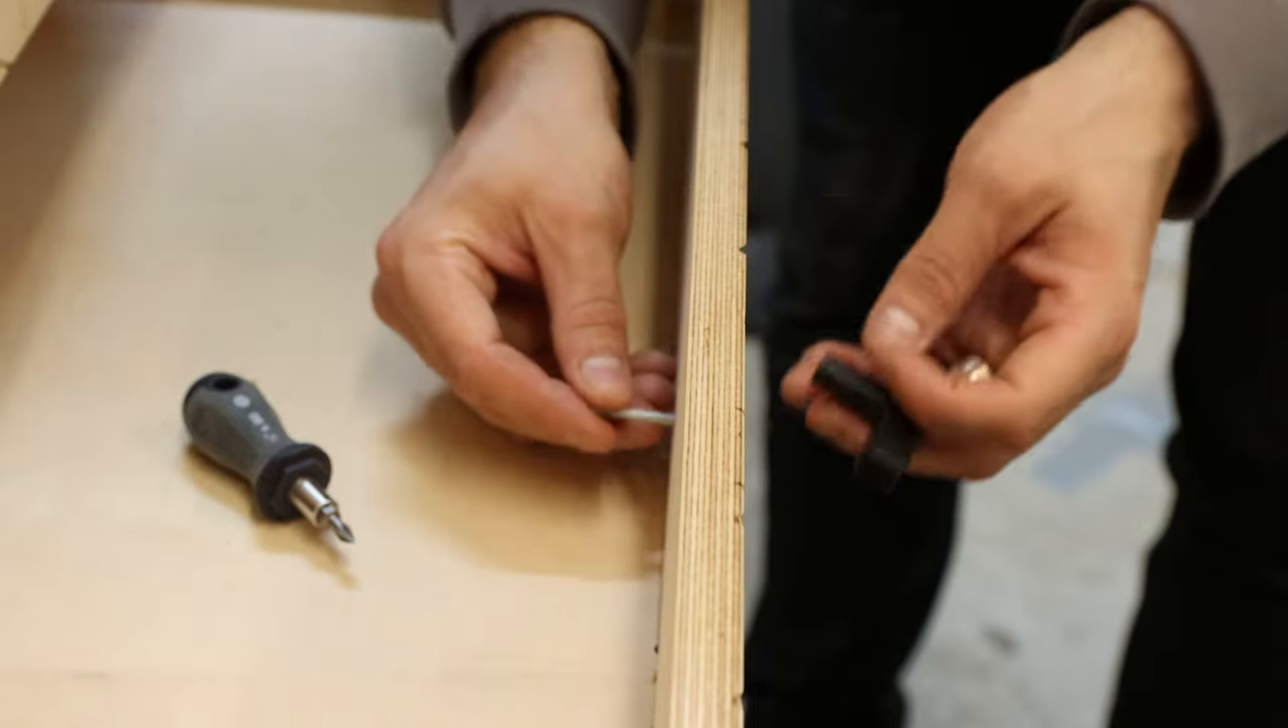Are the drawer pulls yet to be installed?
Yes.